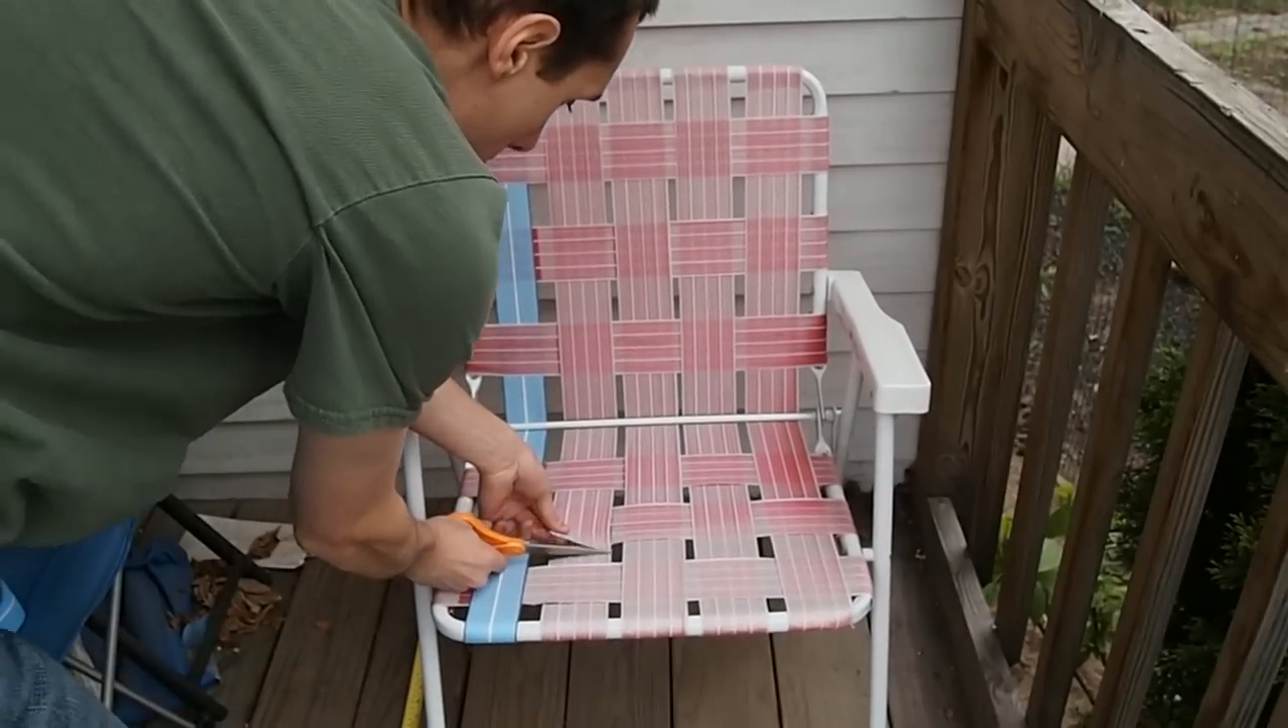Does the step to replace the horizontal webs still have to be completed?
Yes.